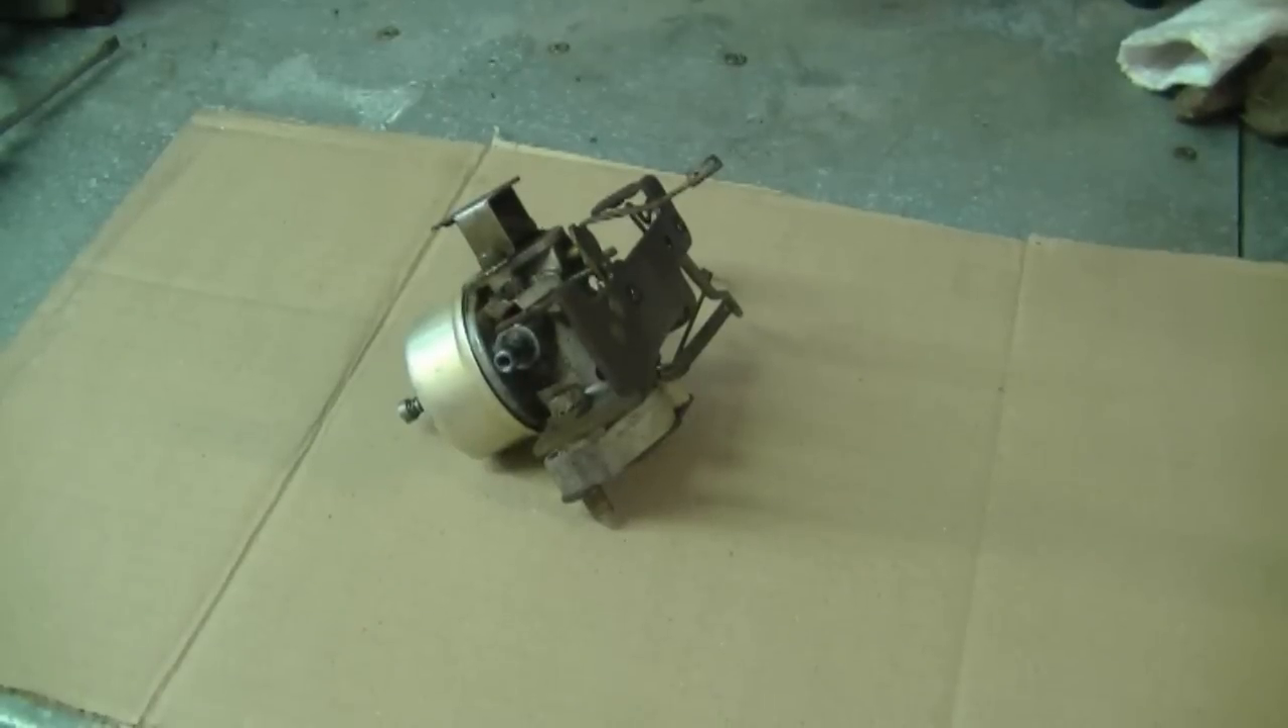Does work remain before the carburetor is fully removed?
No.